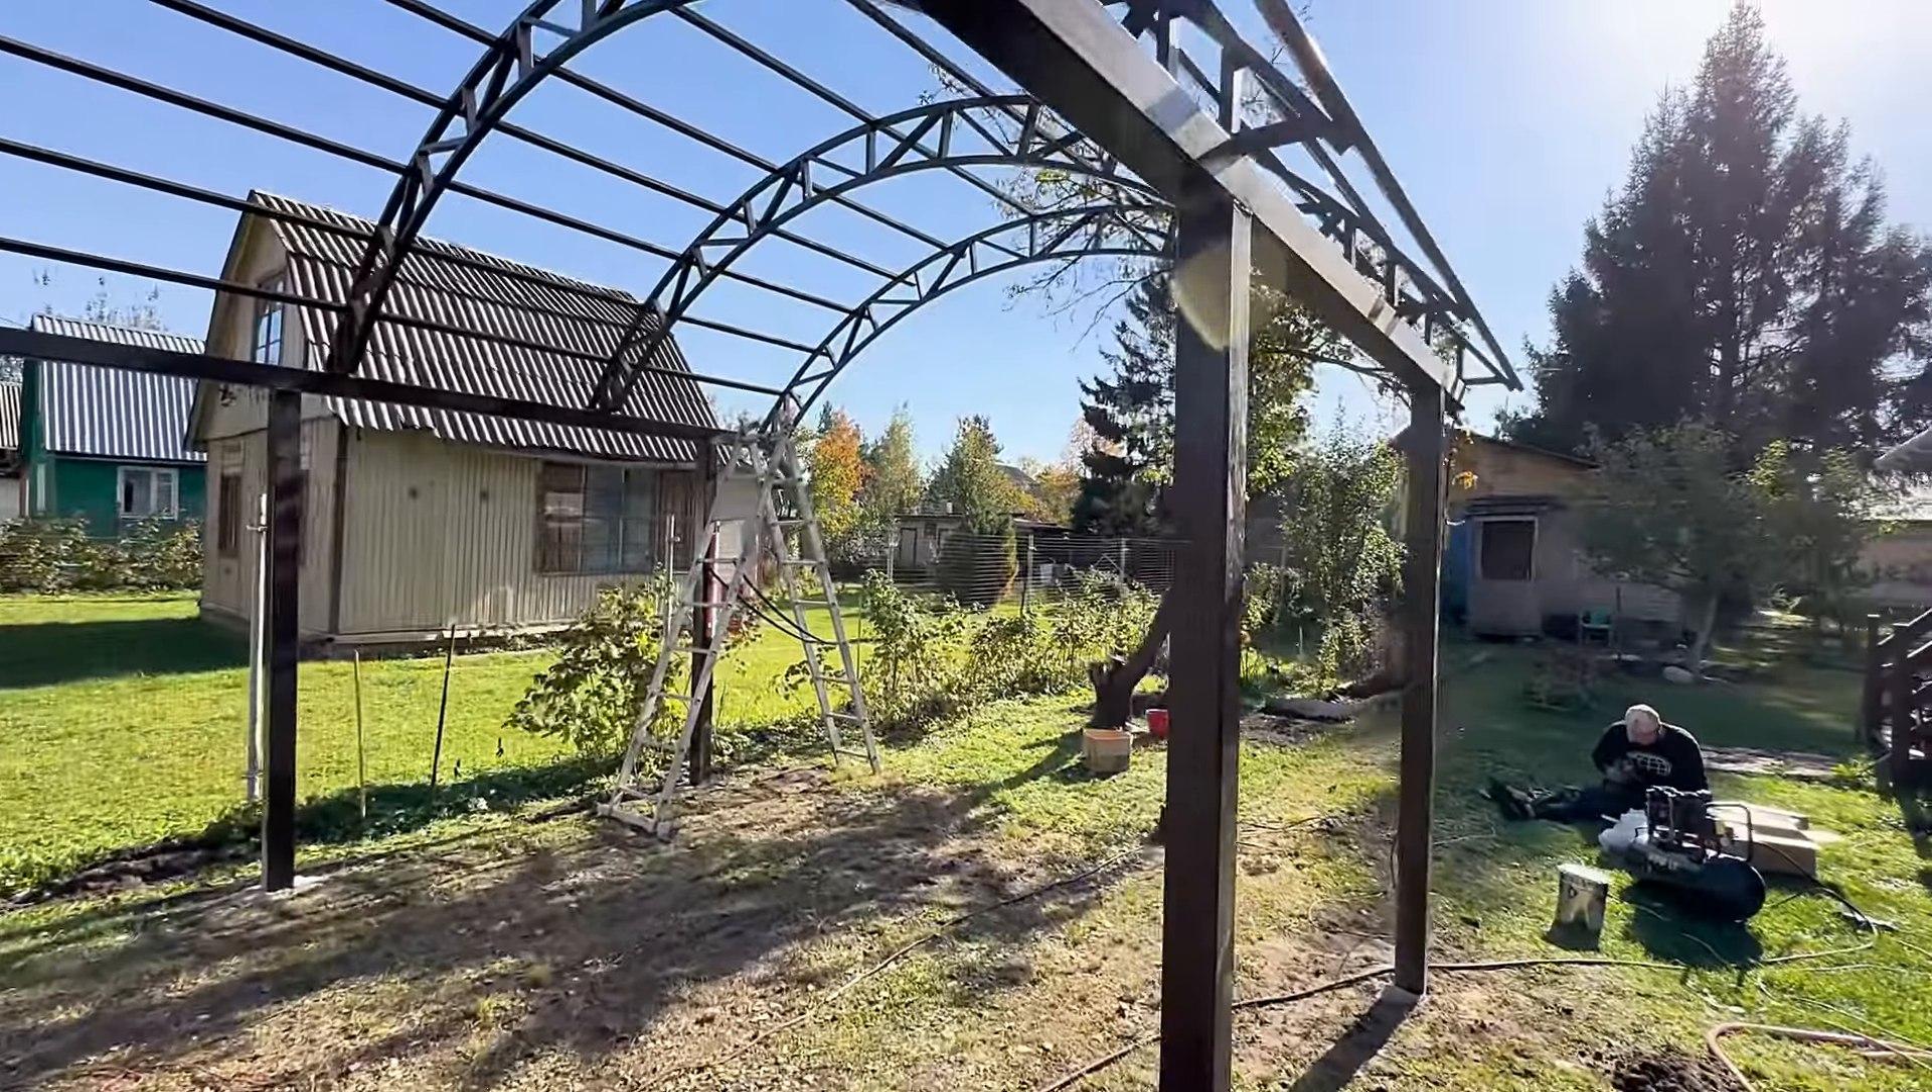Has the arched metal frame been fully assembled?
Yes.